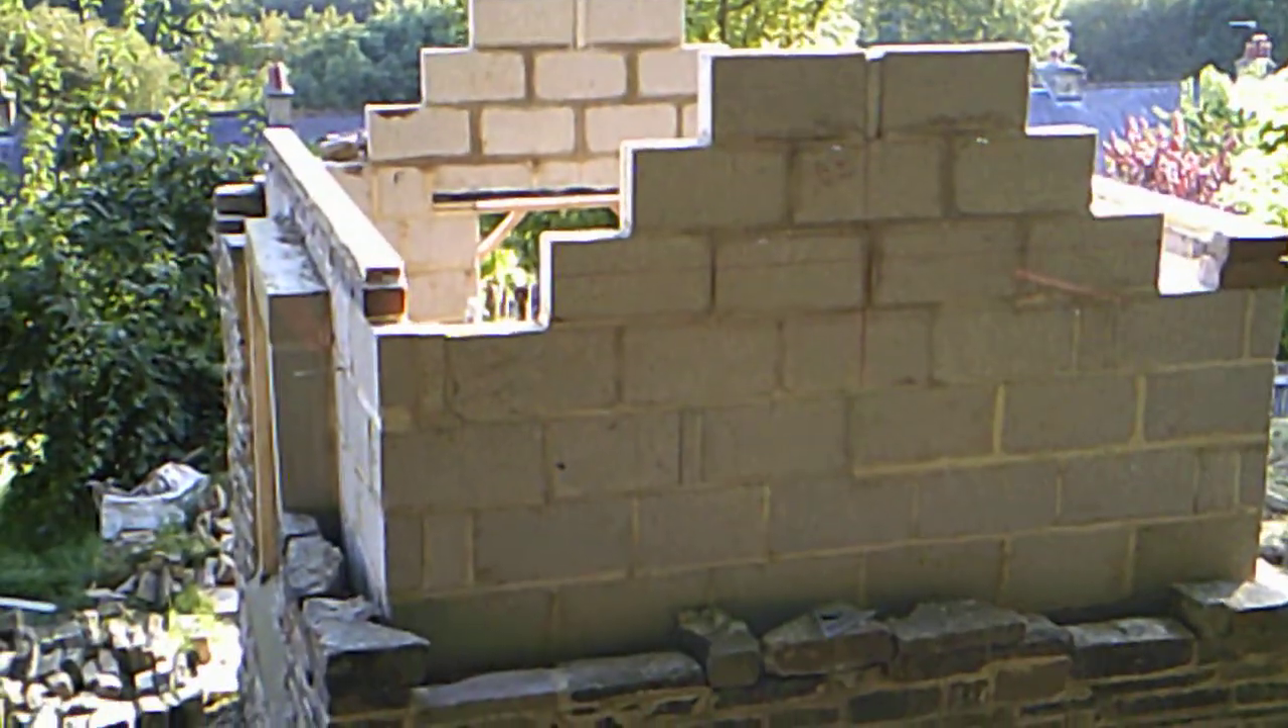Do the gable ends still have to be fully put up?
Yes.